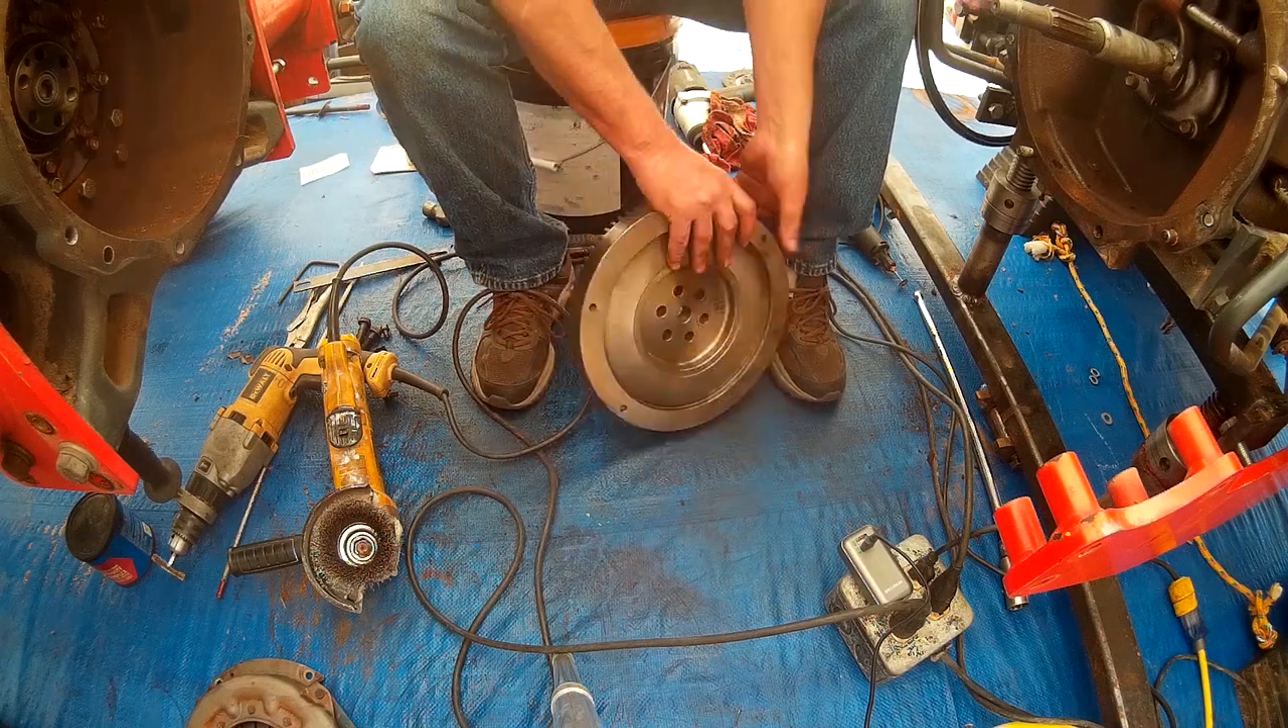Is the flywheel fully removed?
Yes.